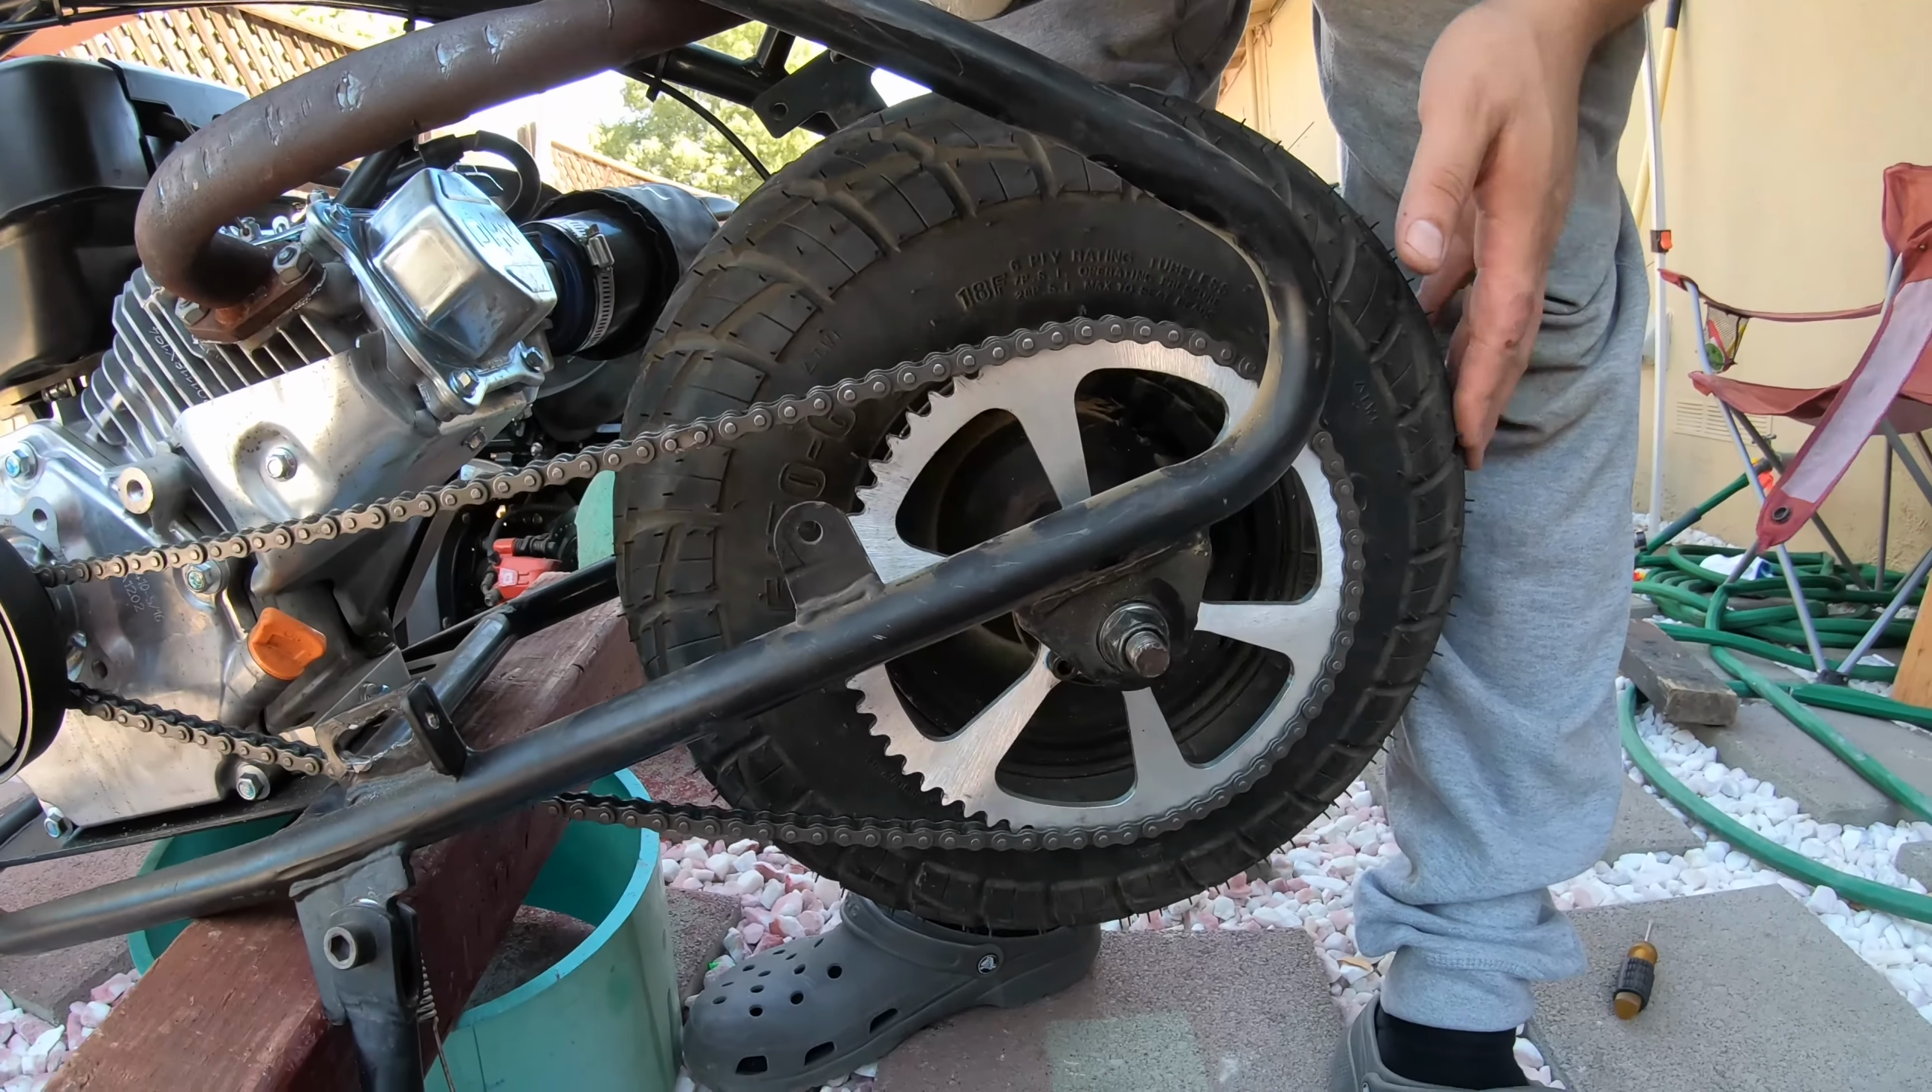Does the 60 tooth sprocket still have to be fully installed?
No.